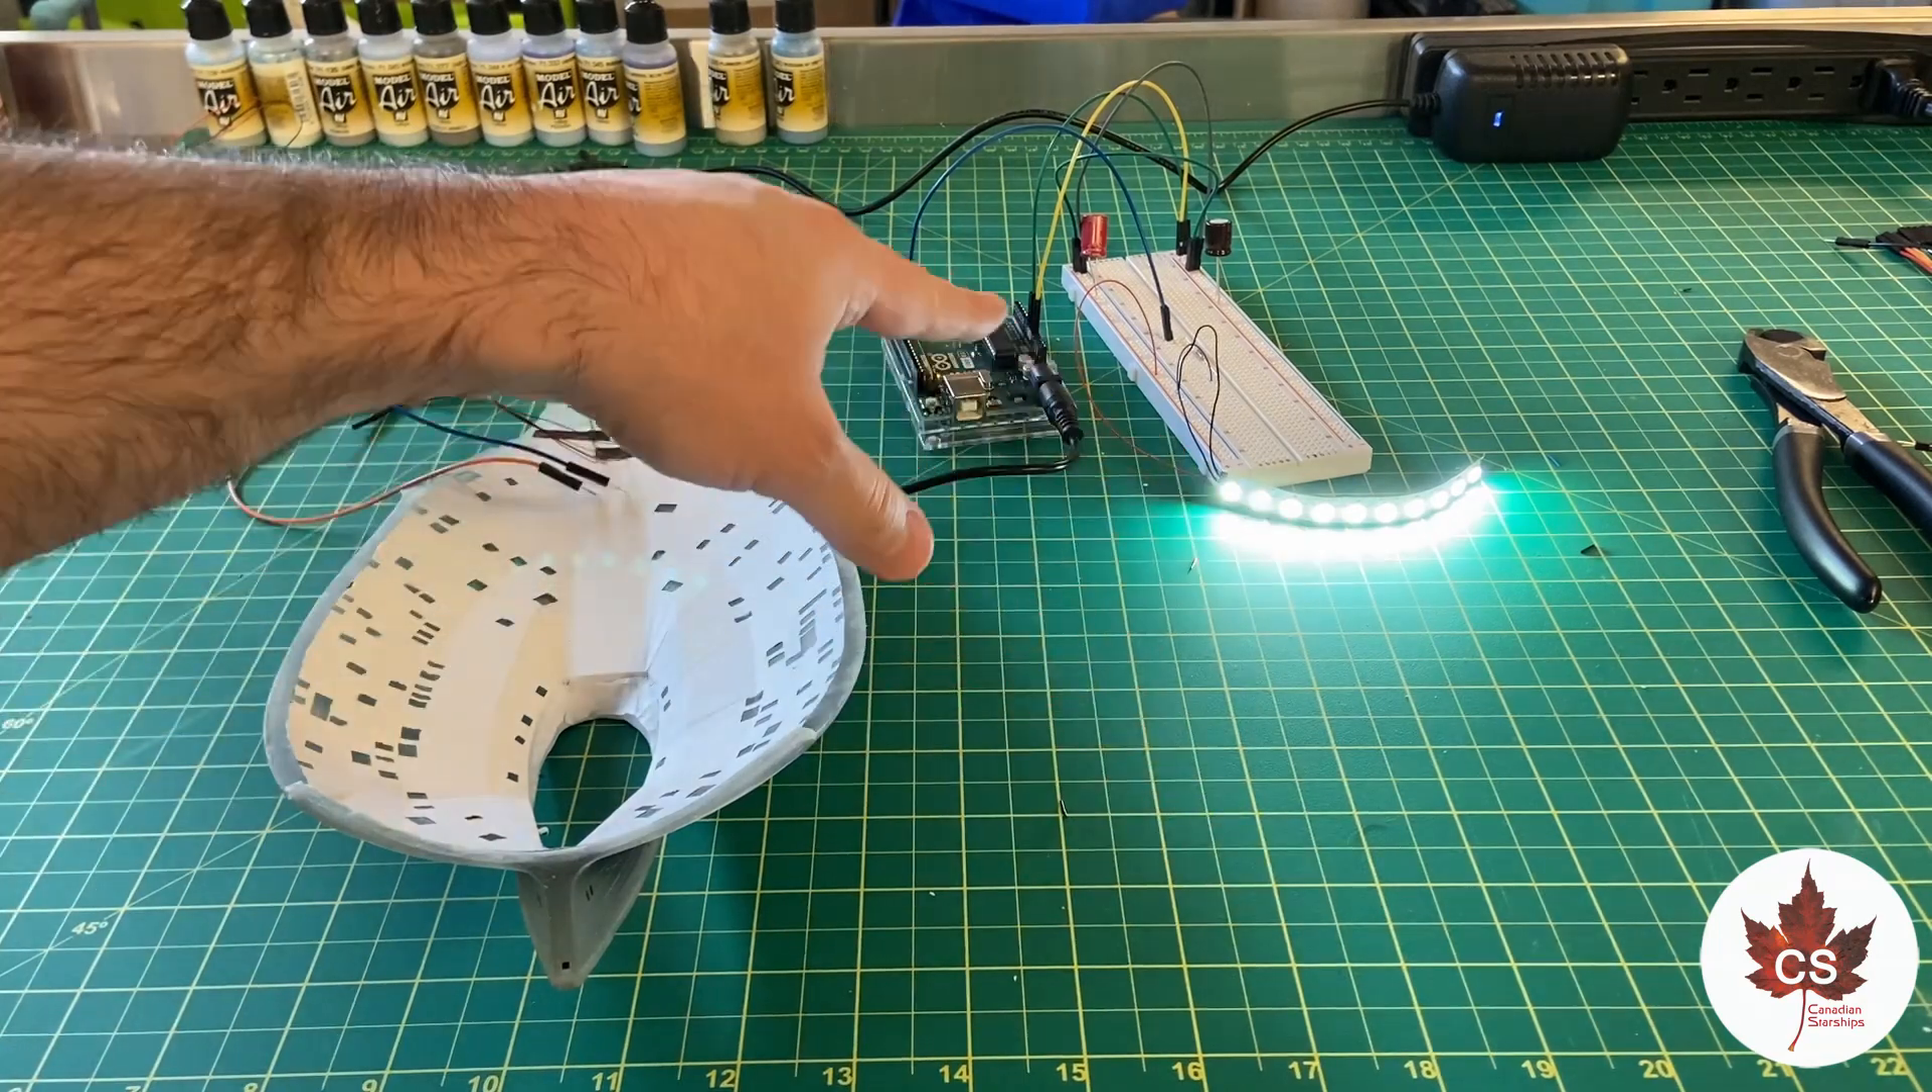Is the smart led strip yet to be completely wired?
No.